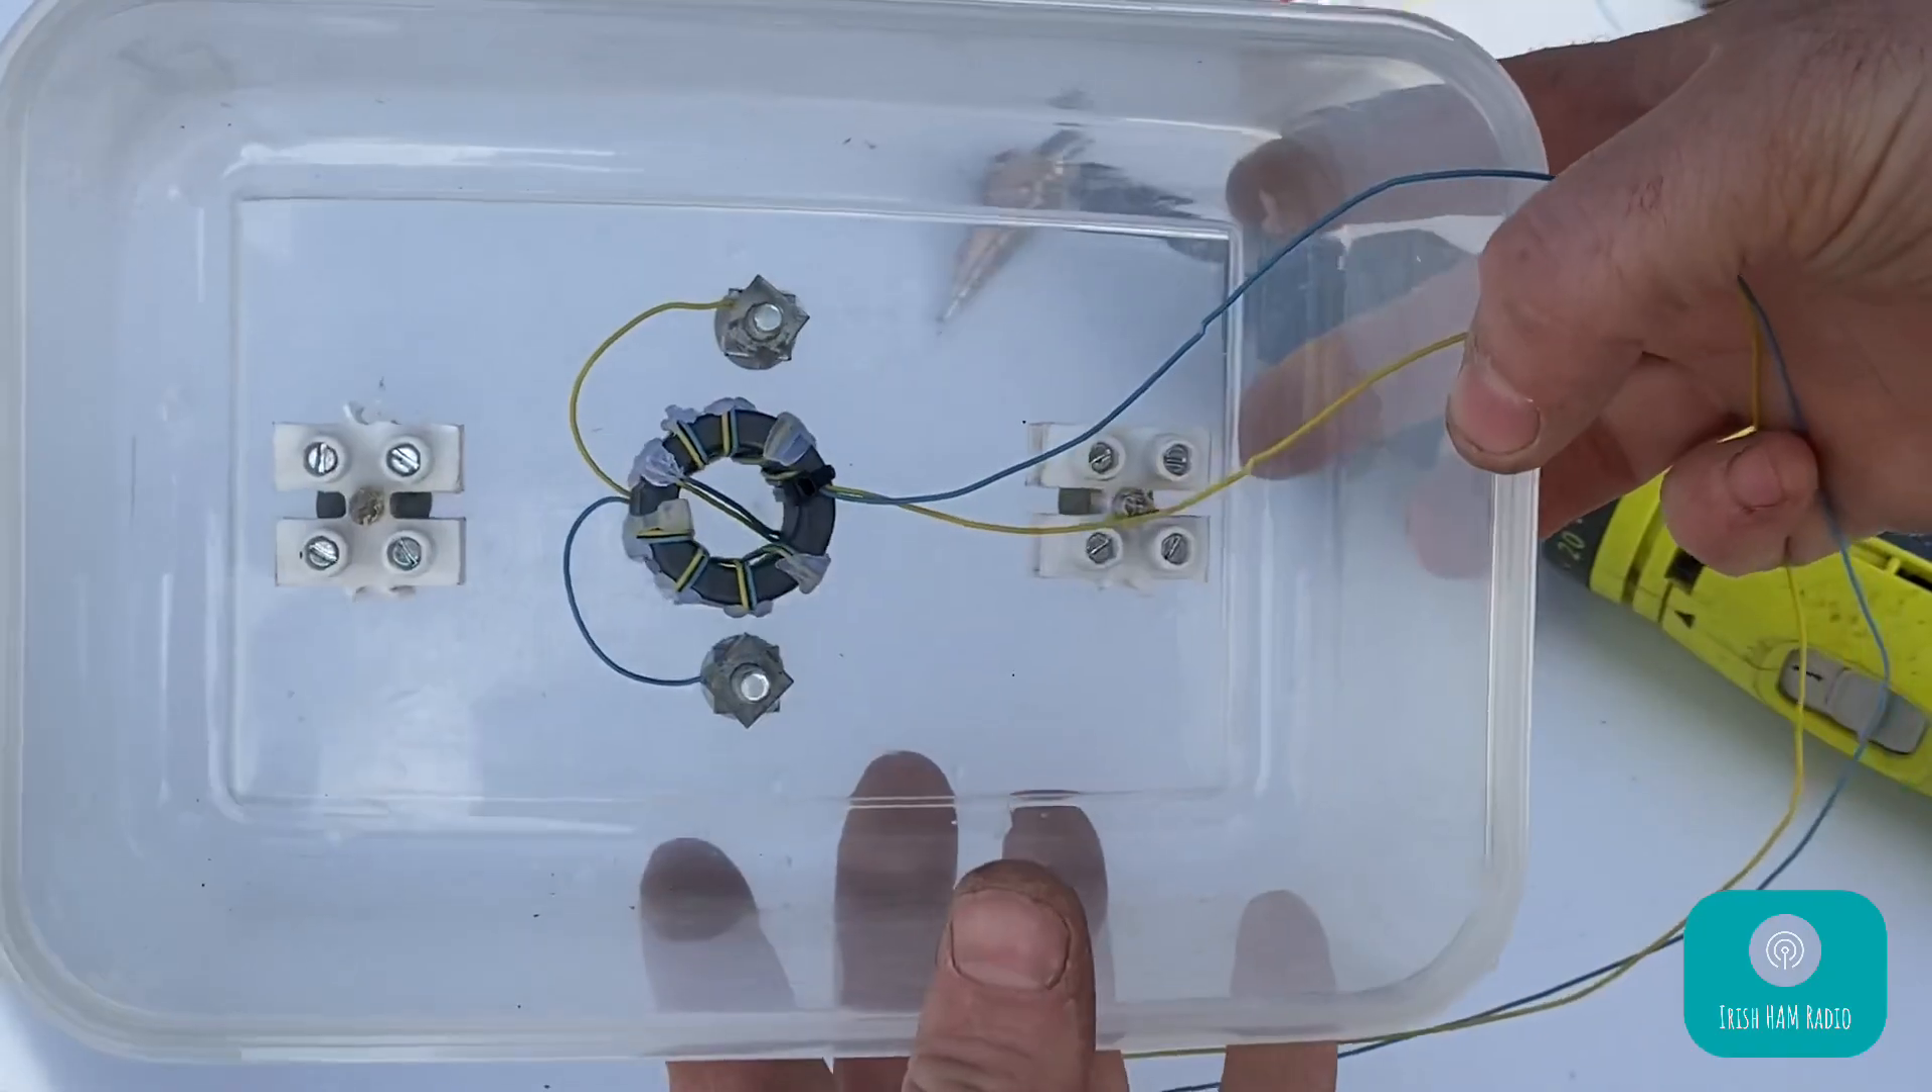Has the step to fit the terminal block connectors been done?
Yes.